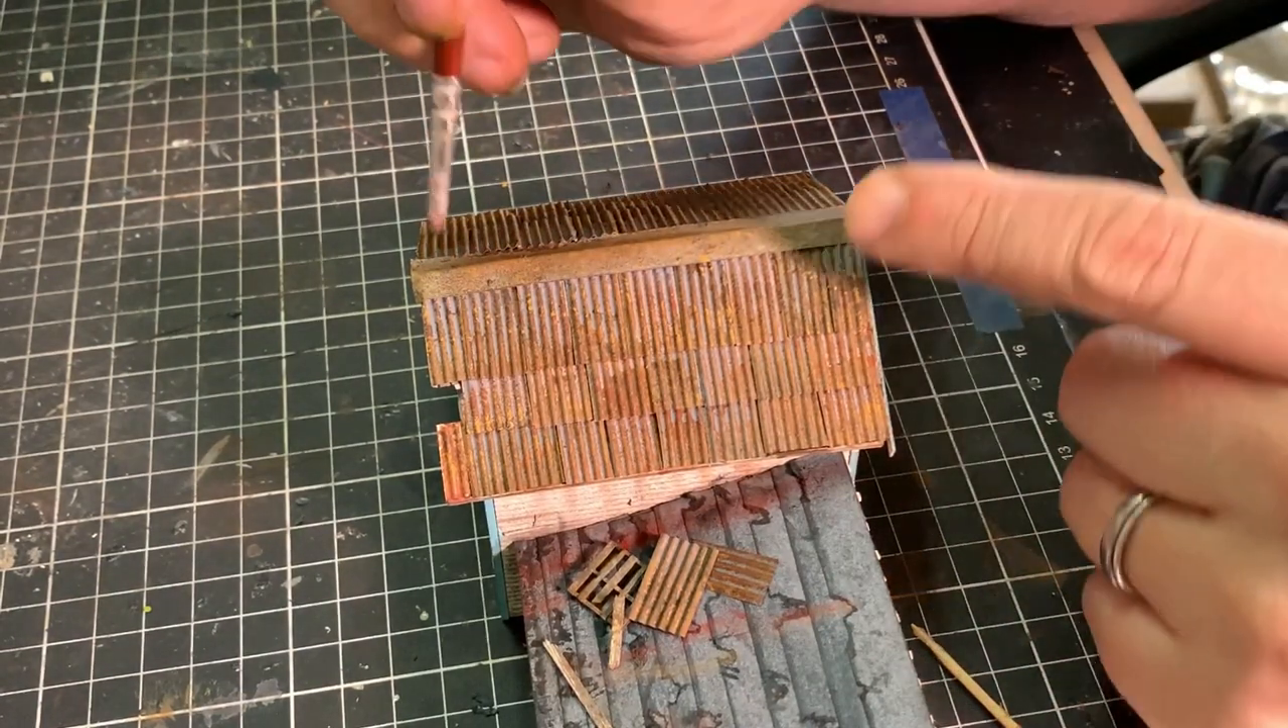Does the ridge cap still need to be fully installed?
No.